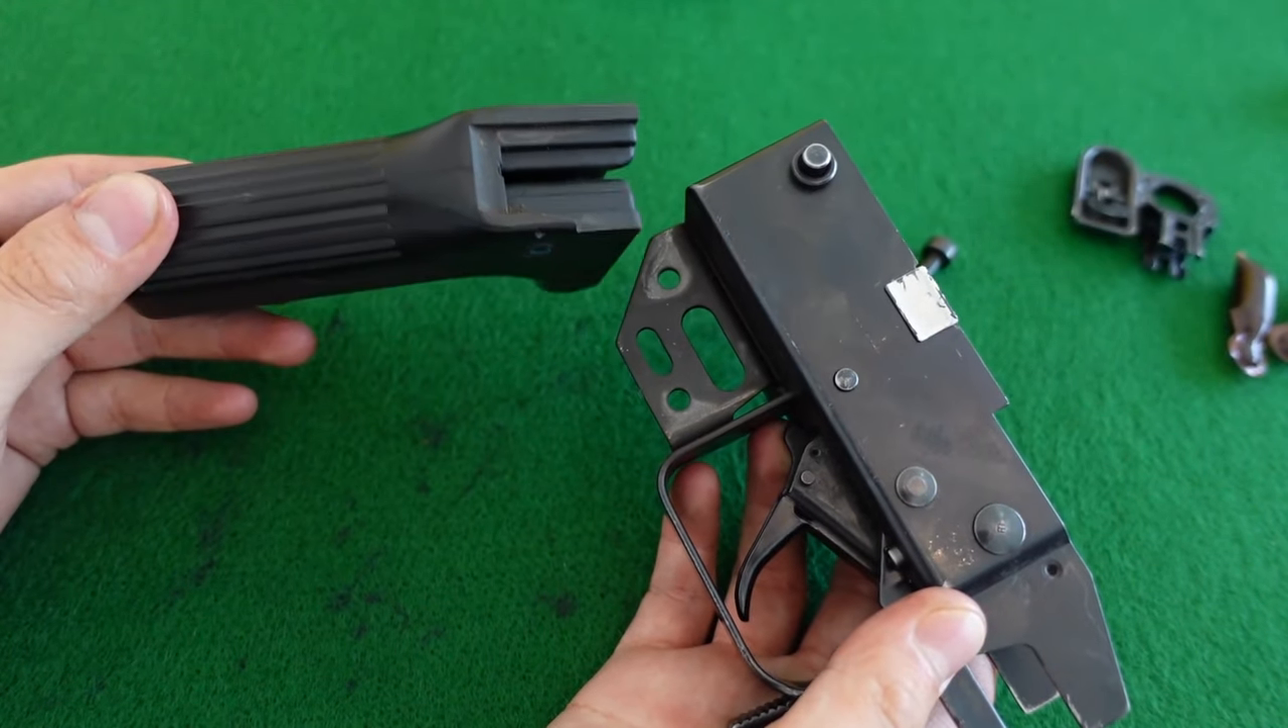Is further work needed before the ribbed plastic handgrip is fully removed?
No.